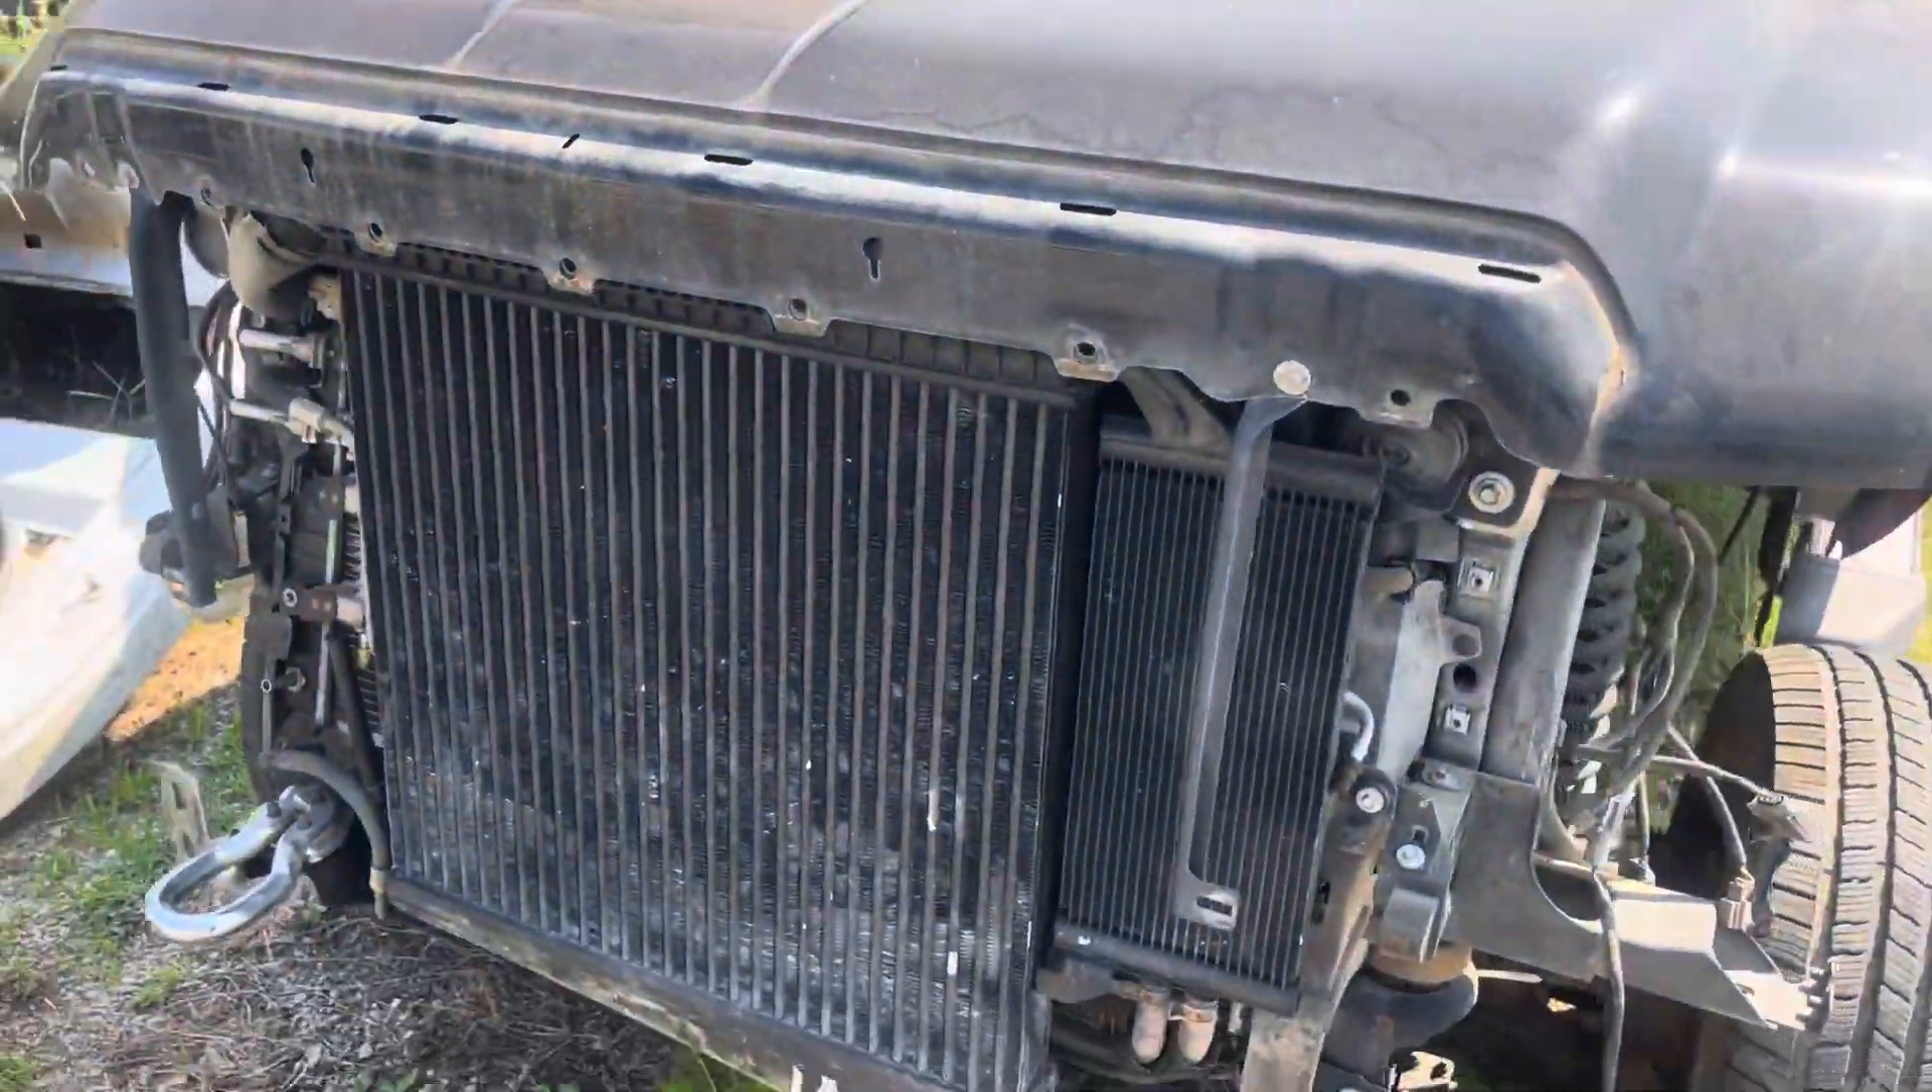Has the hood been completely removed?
No.